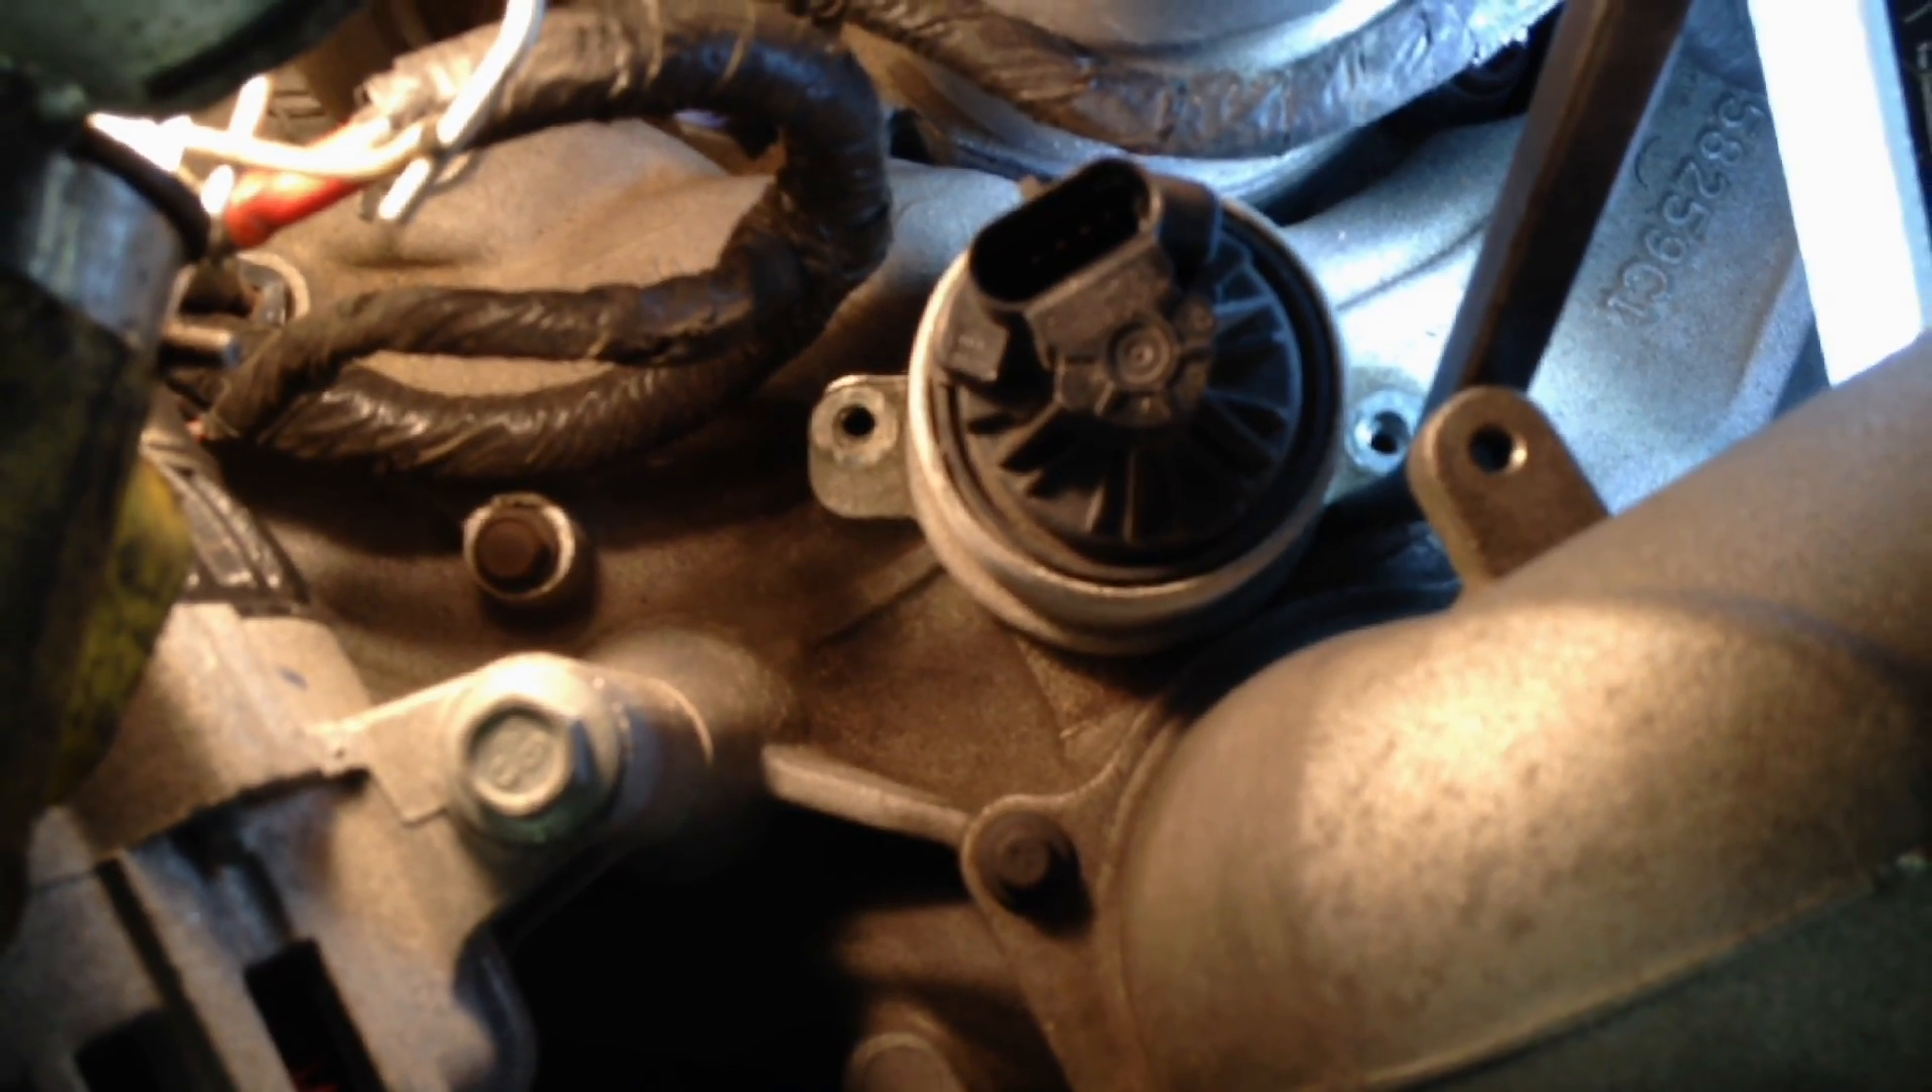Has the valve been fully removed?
No.